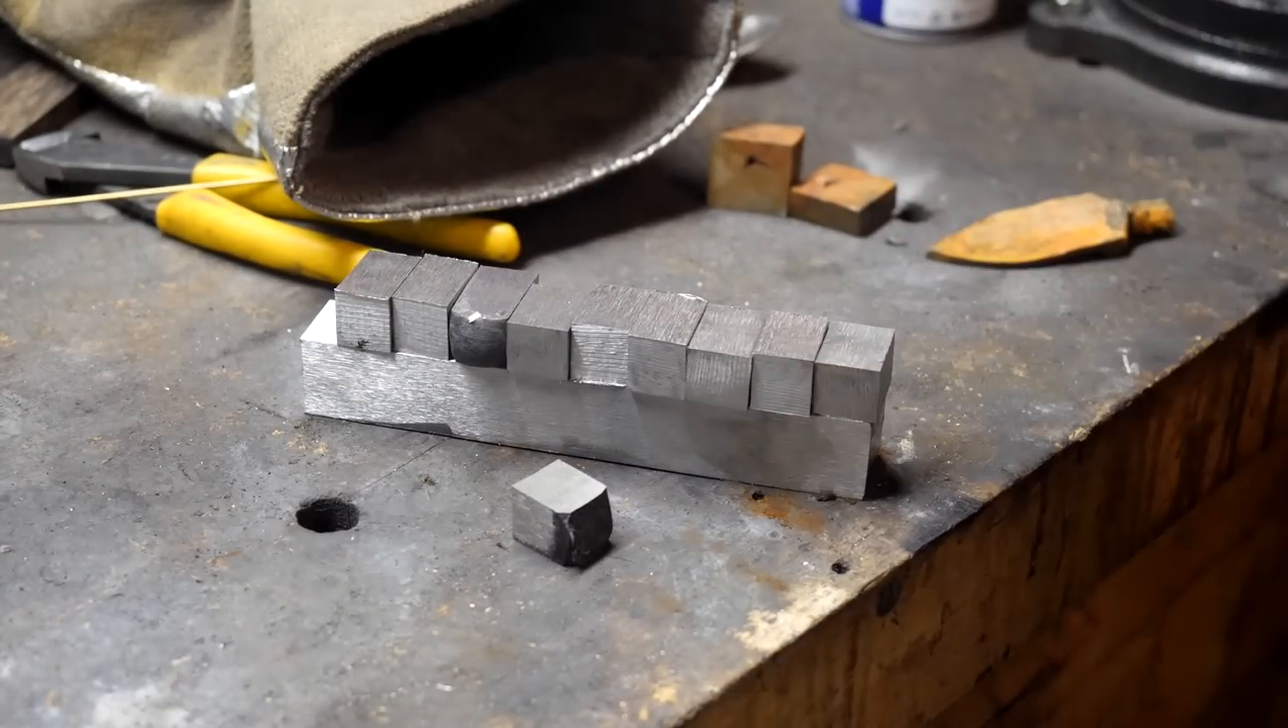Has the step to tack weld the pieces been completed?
No.